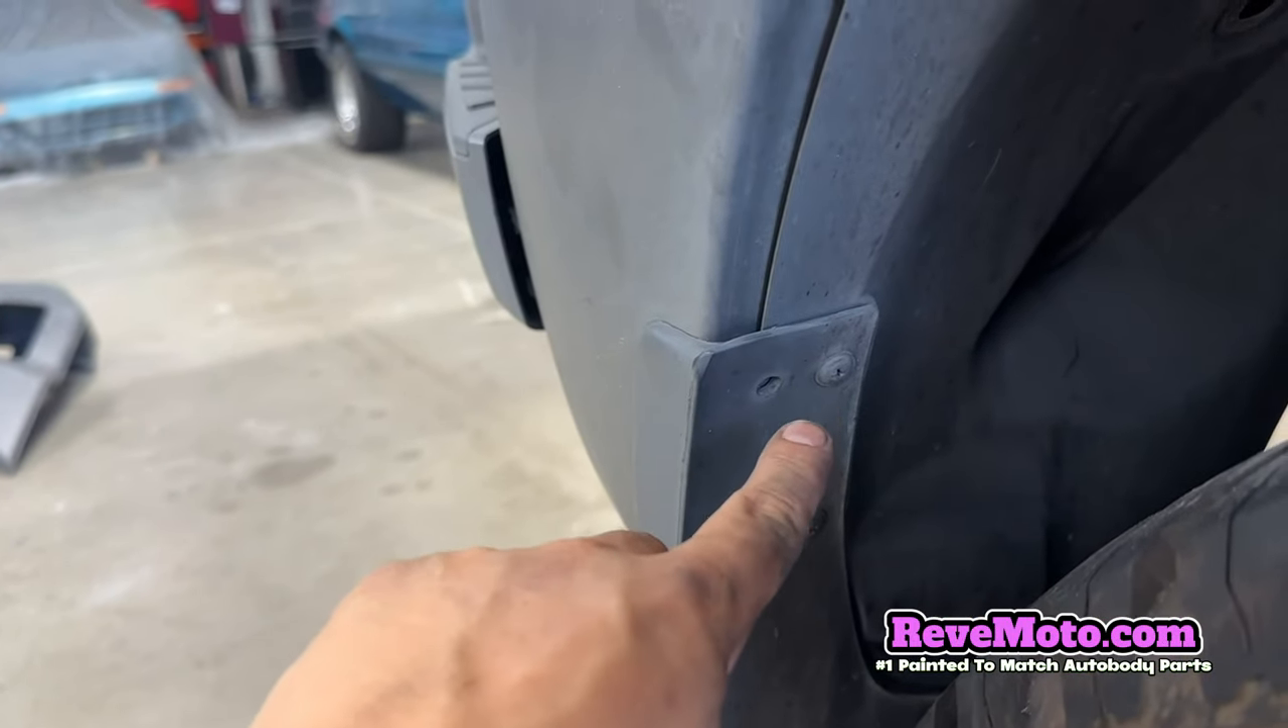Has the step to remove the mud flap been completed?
No.